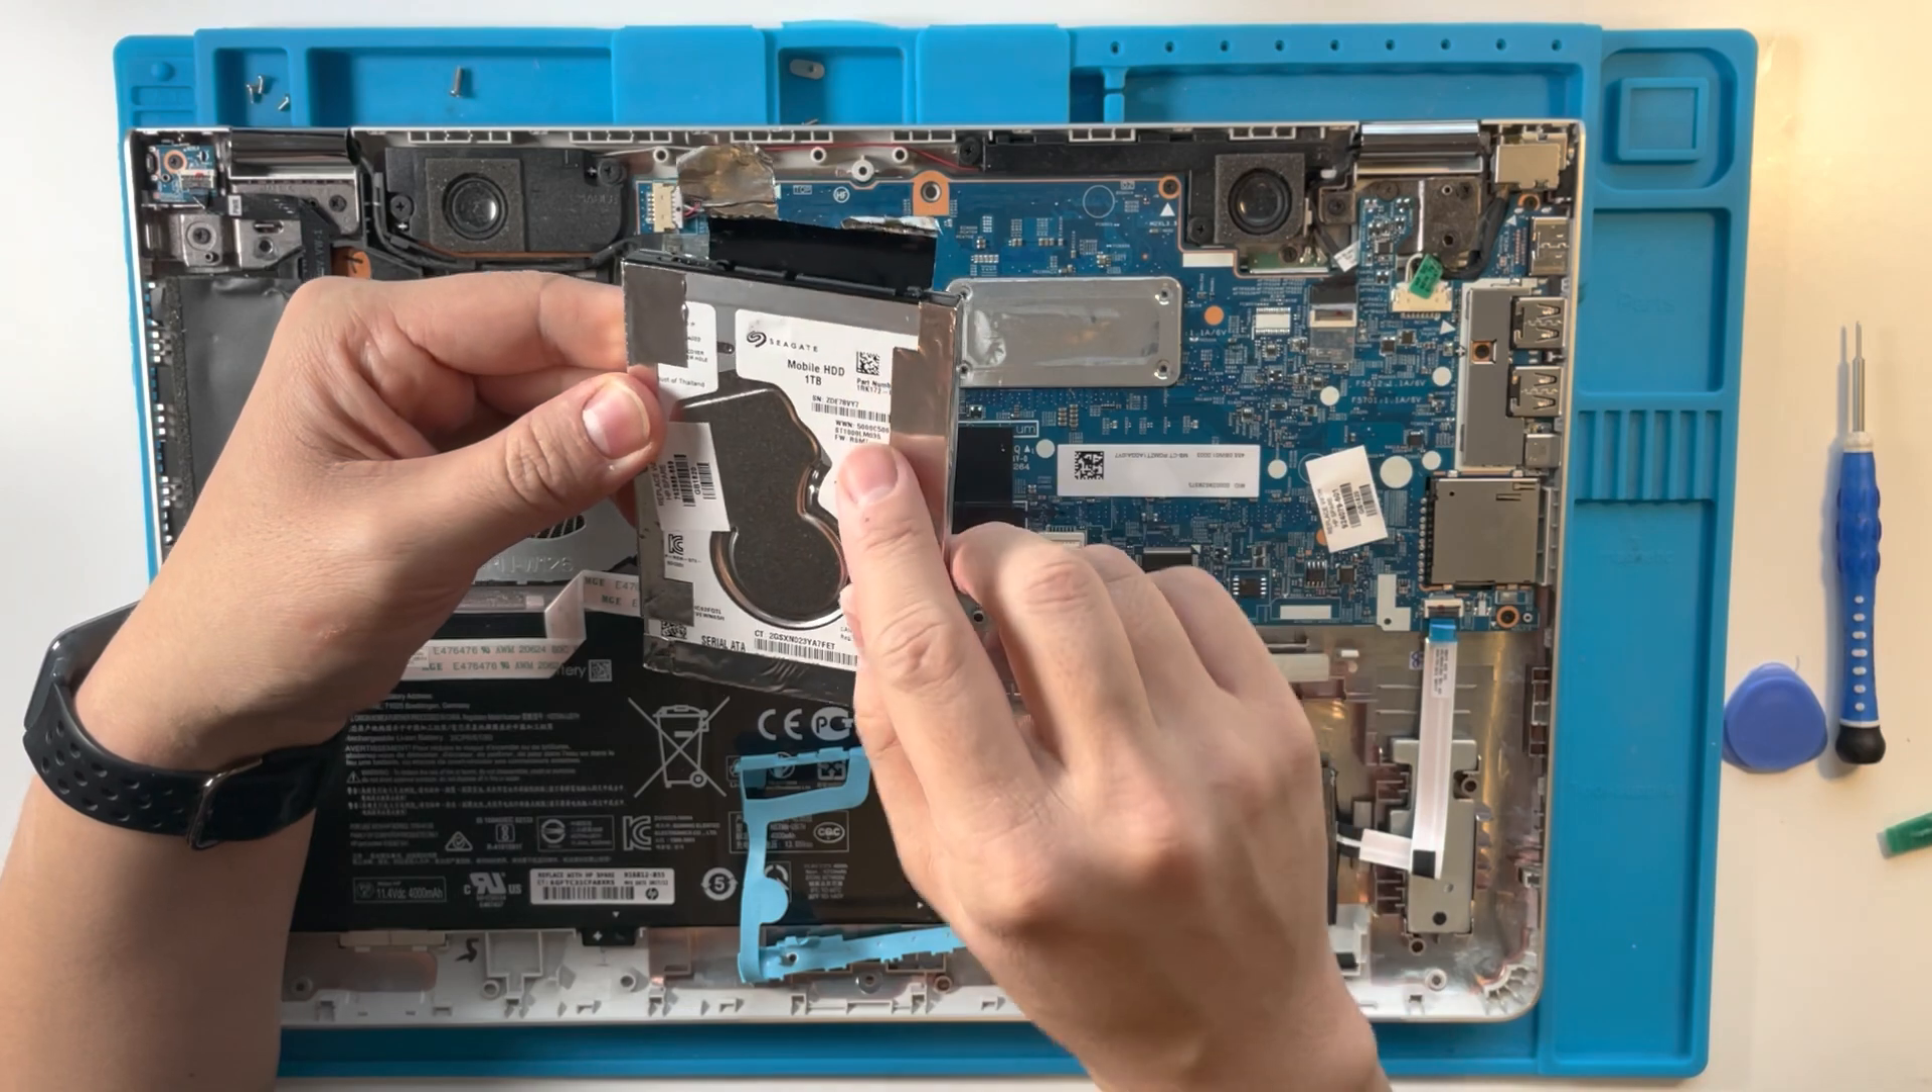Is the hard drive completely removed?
Yes.